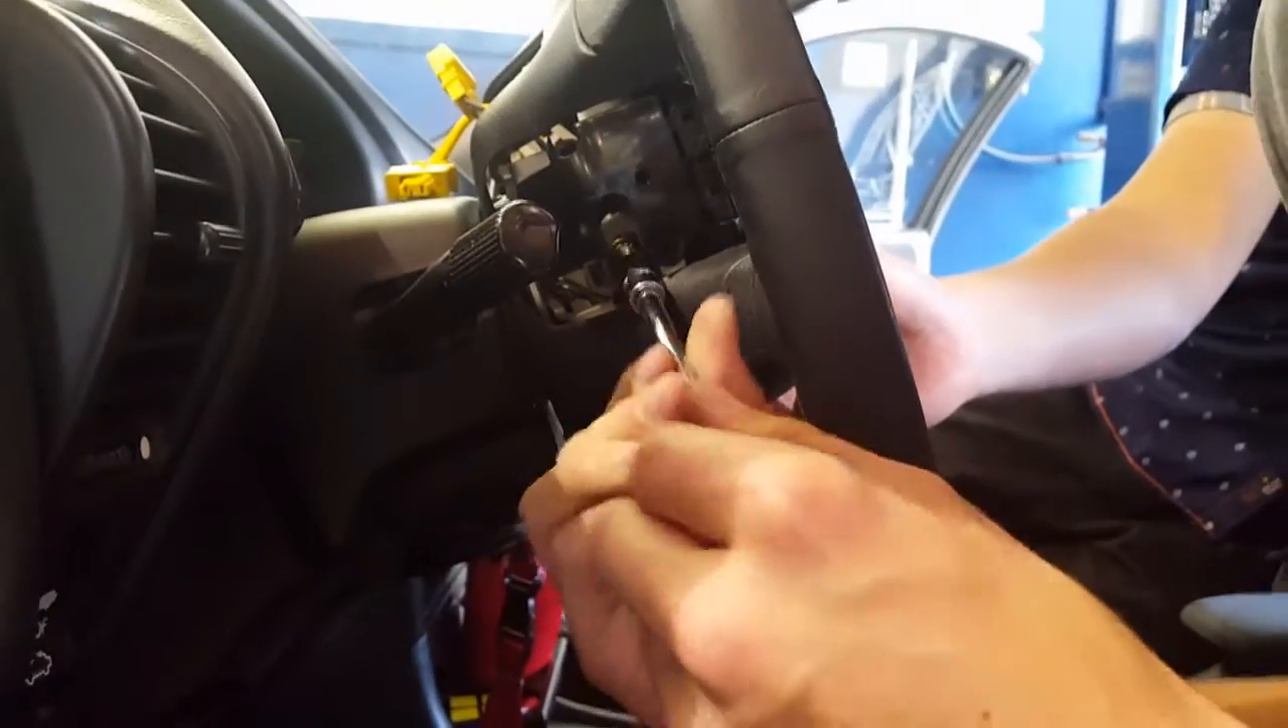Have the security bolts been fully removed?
No.